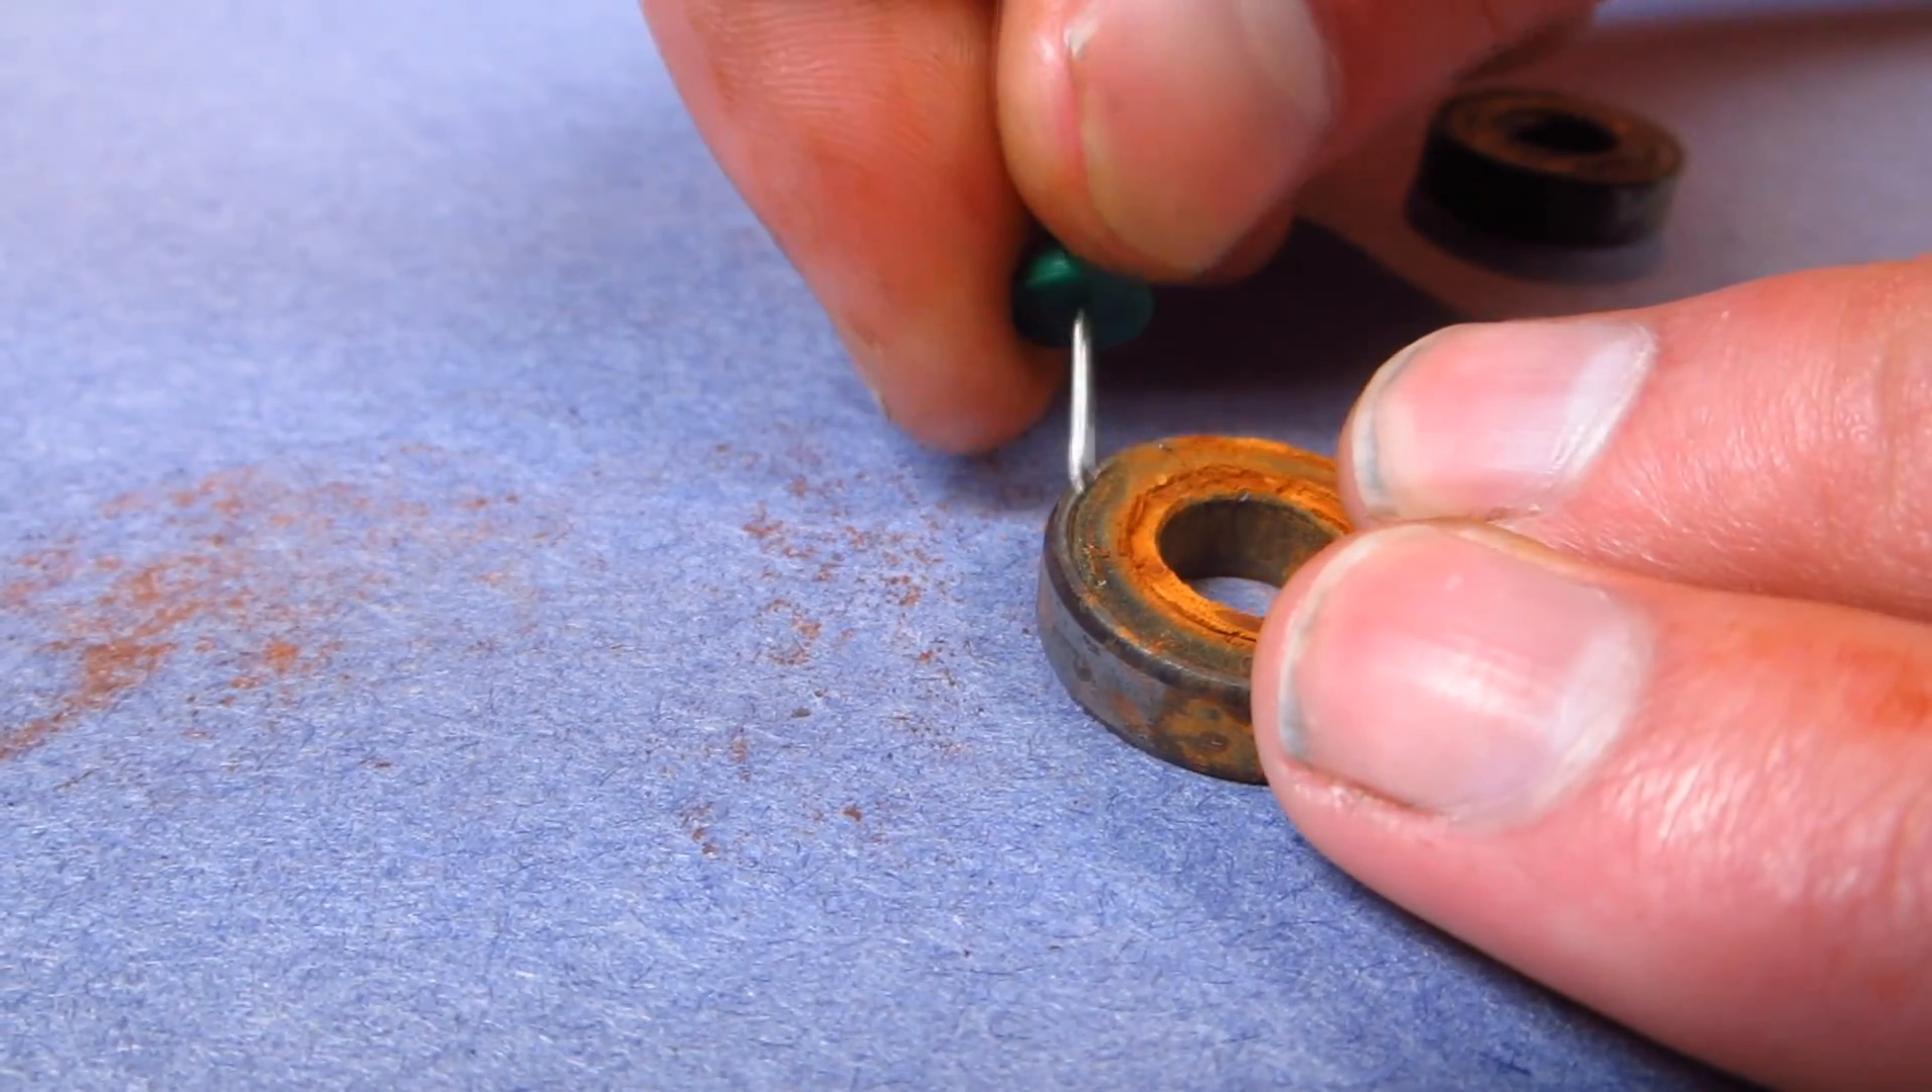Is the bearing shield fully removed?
No.